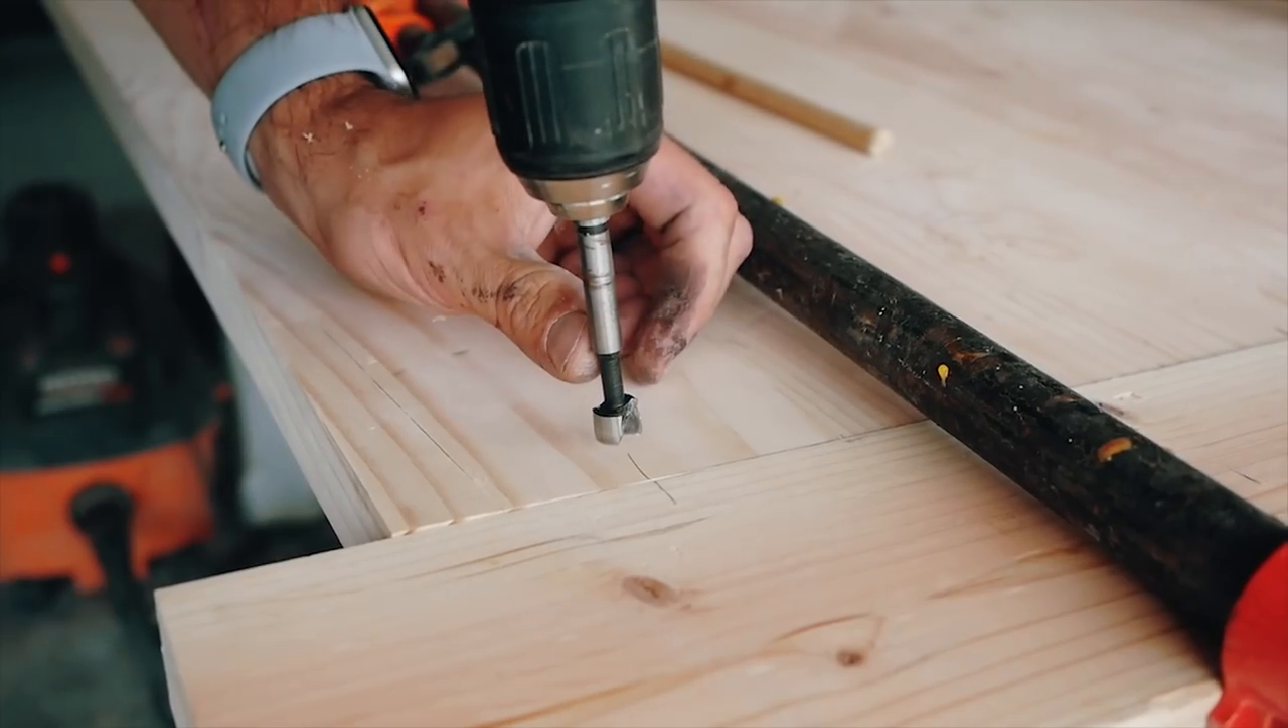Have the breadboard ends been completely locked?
No.